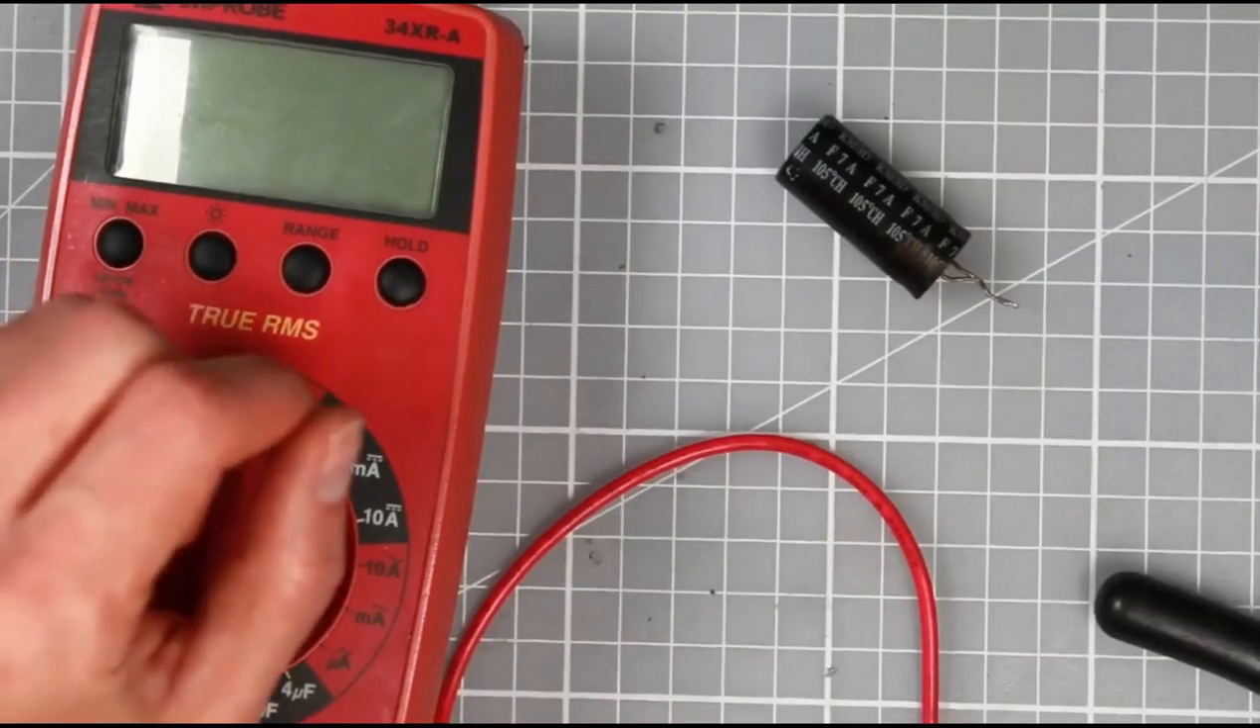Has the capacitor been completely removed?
Yes.